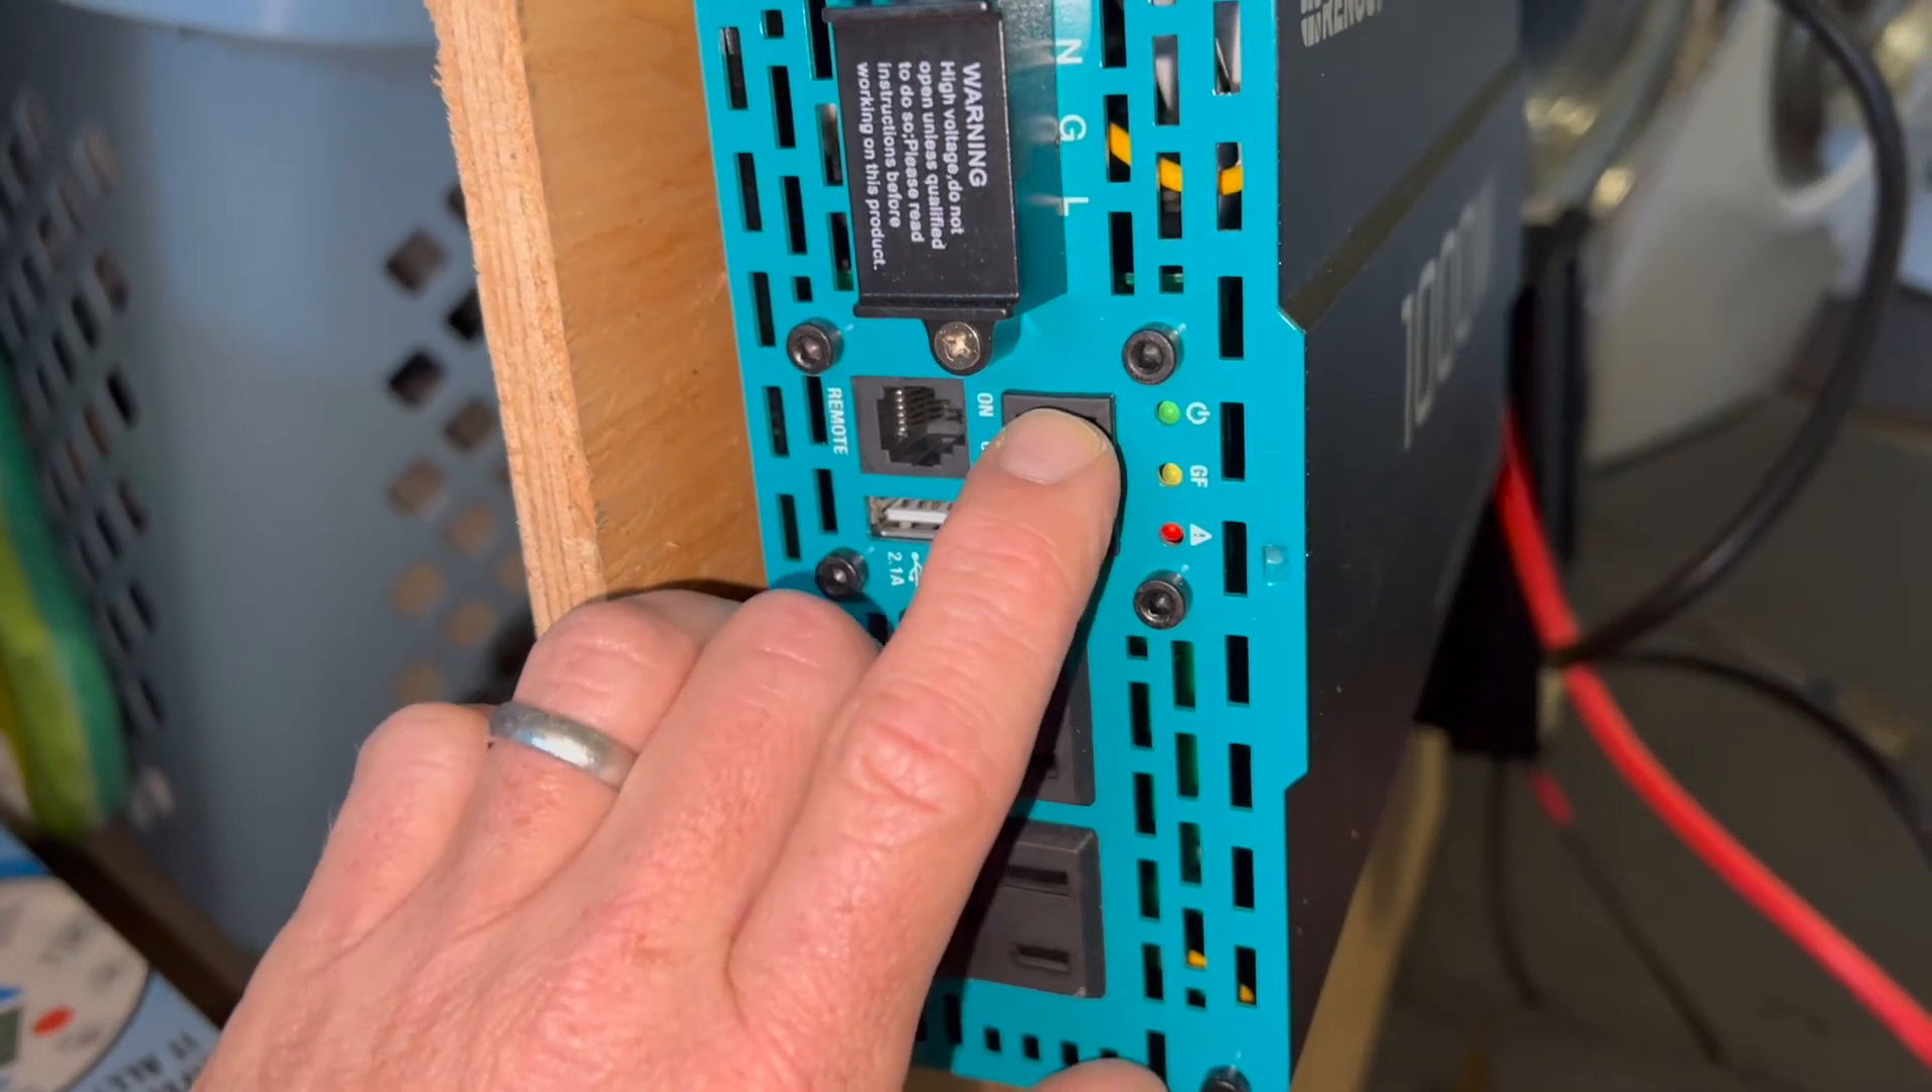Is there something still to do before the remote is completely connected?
Yes.